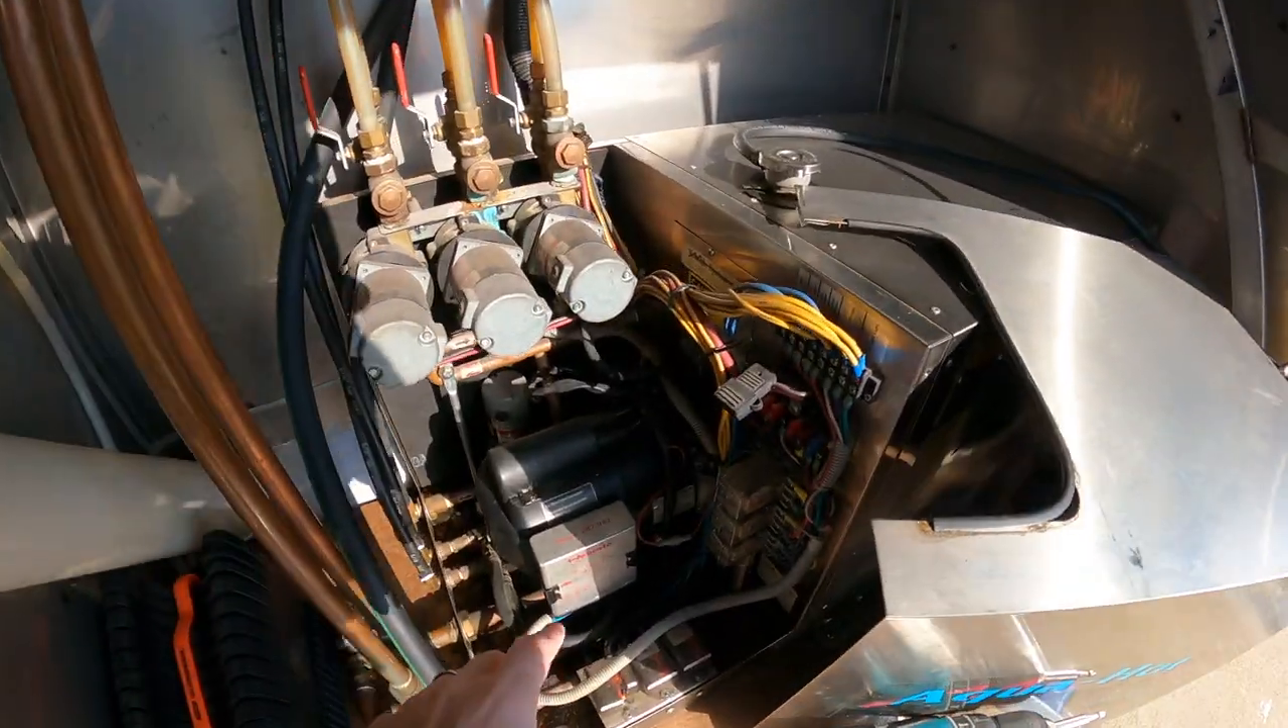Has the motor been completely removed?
No.